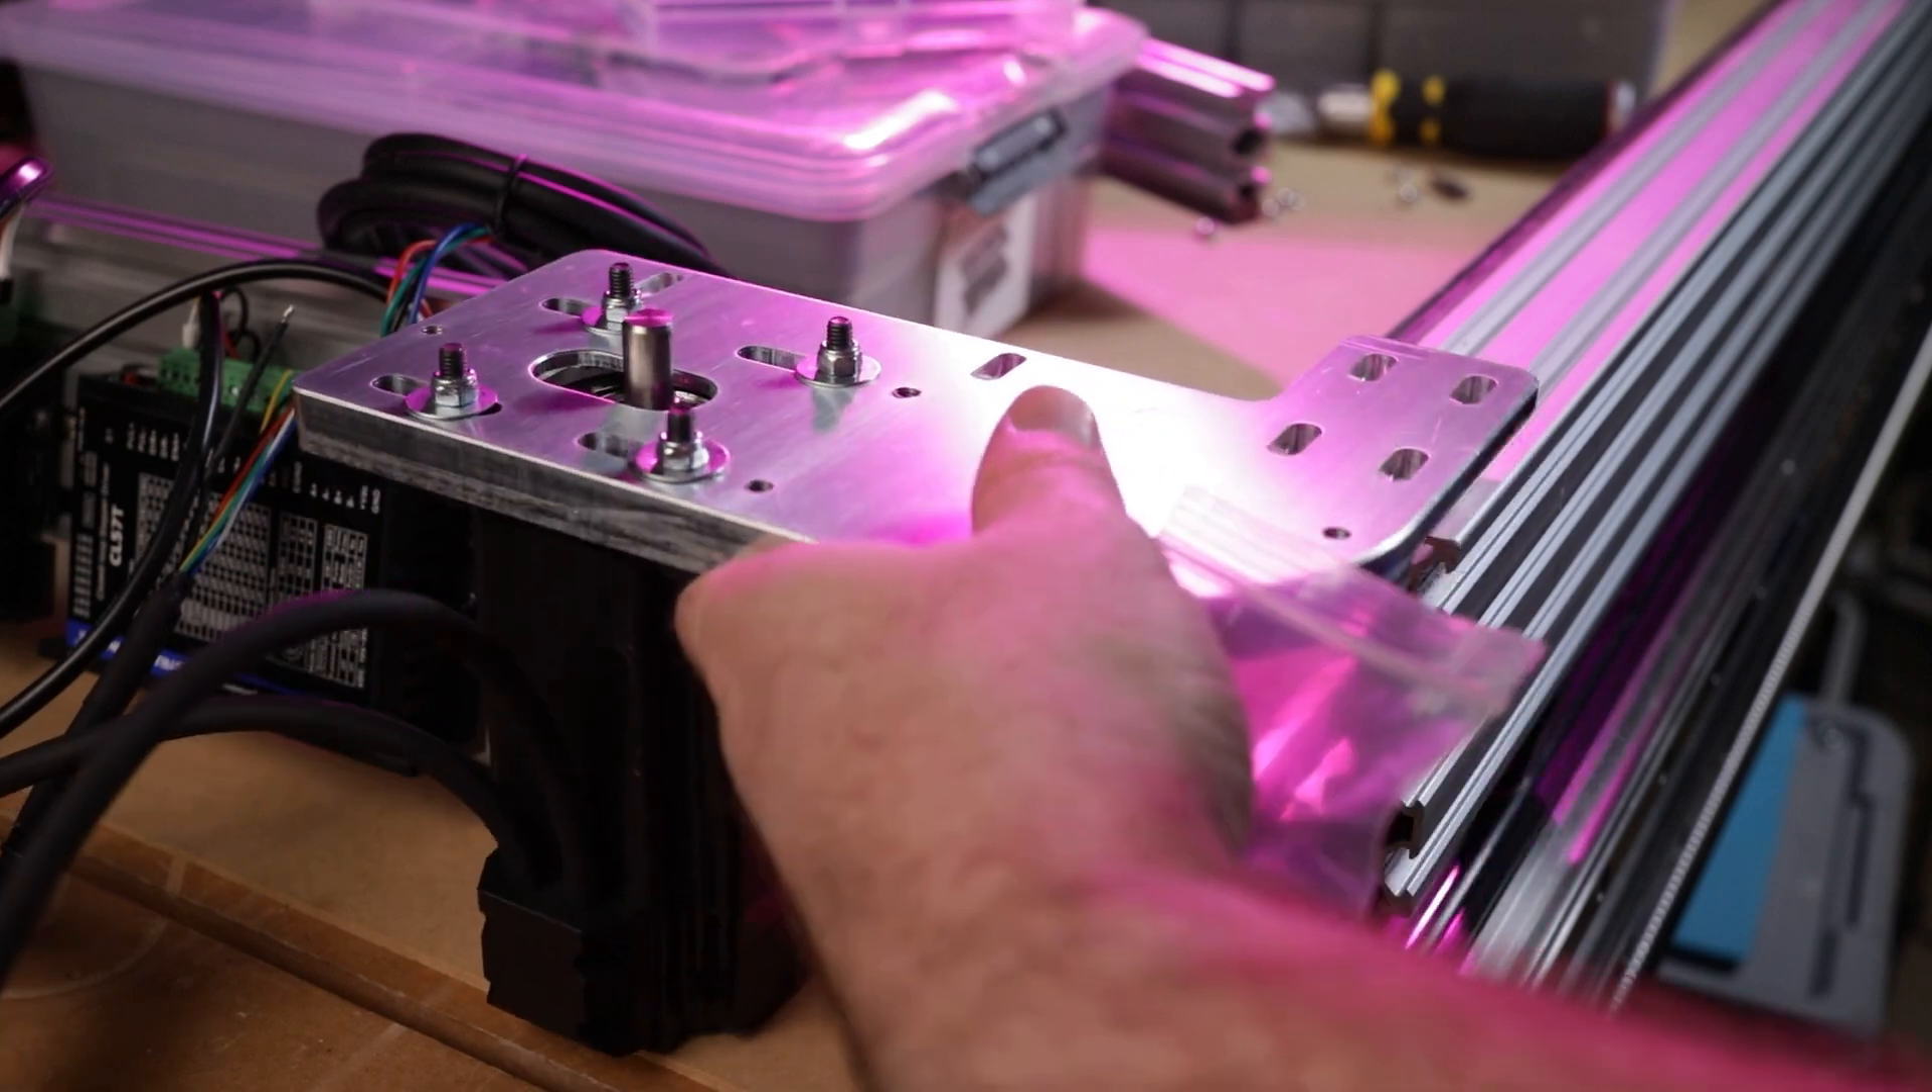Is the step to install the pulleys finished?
No.